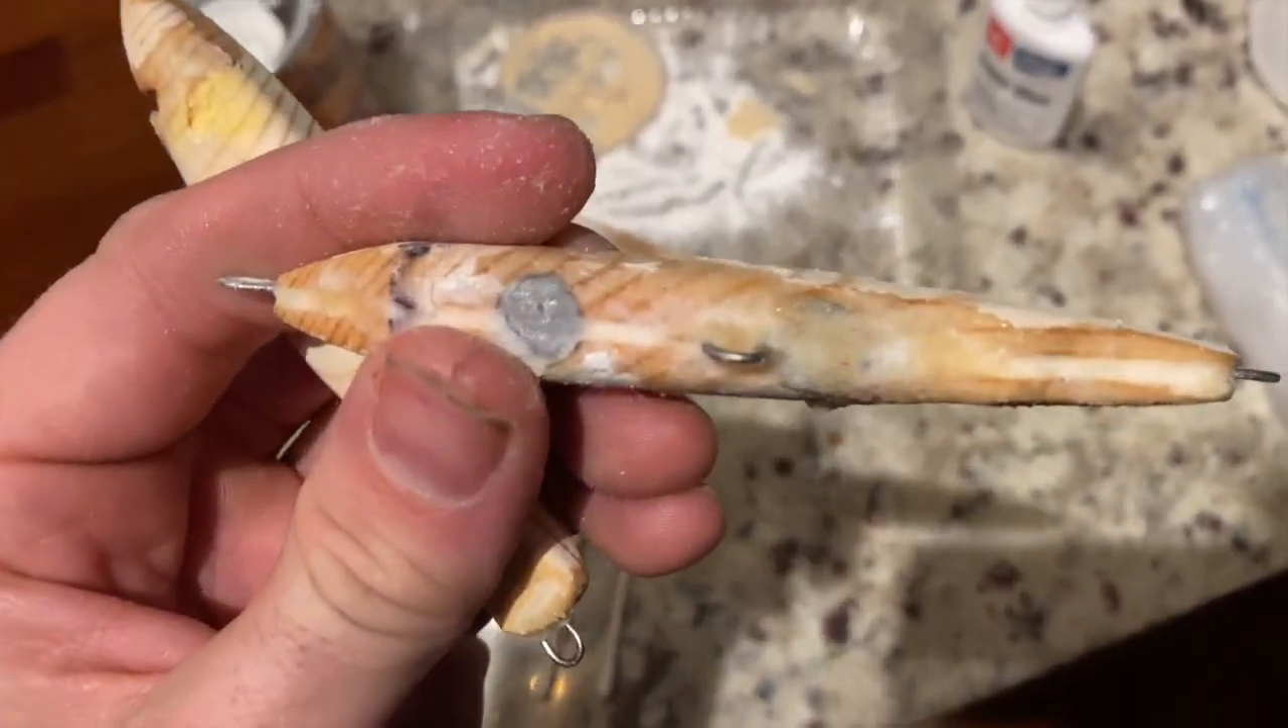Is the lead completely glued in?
Yes.